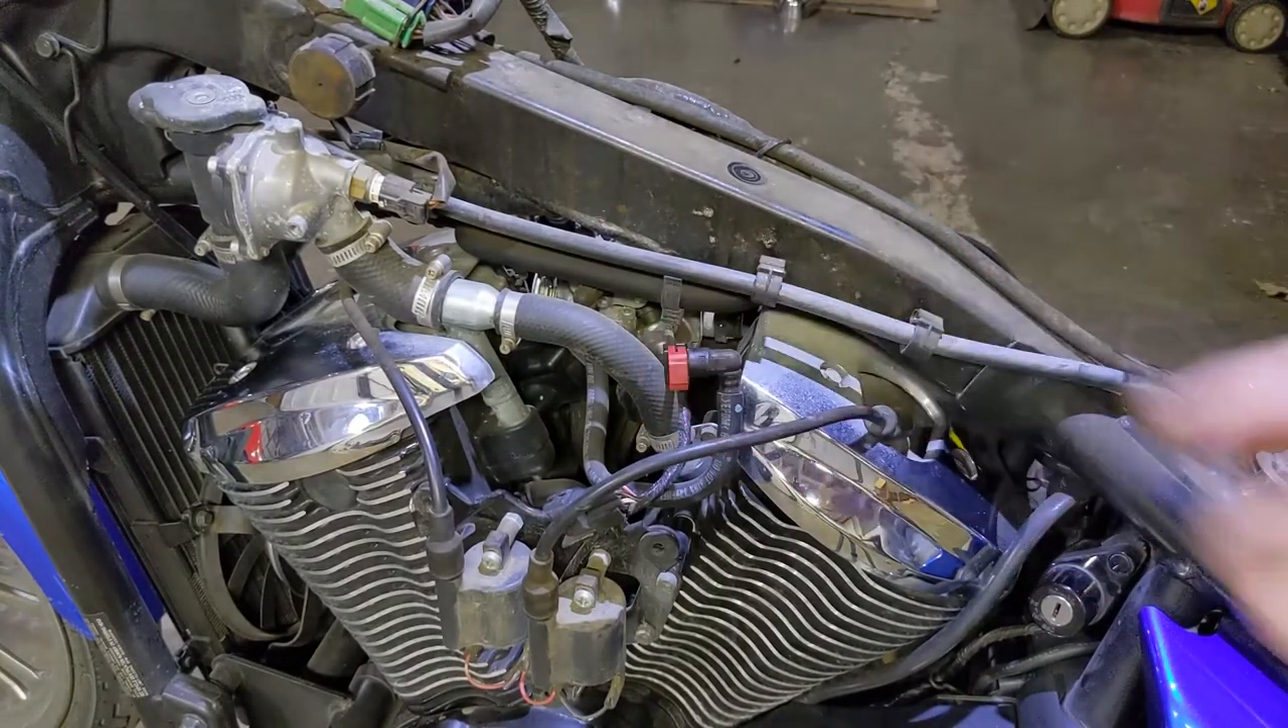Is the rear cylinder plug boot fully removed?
No.